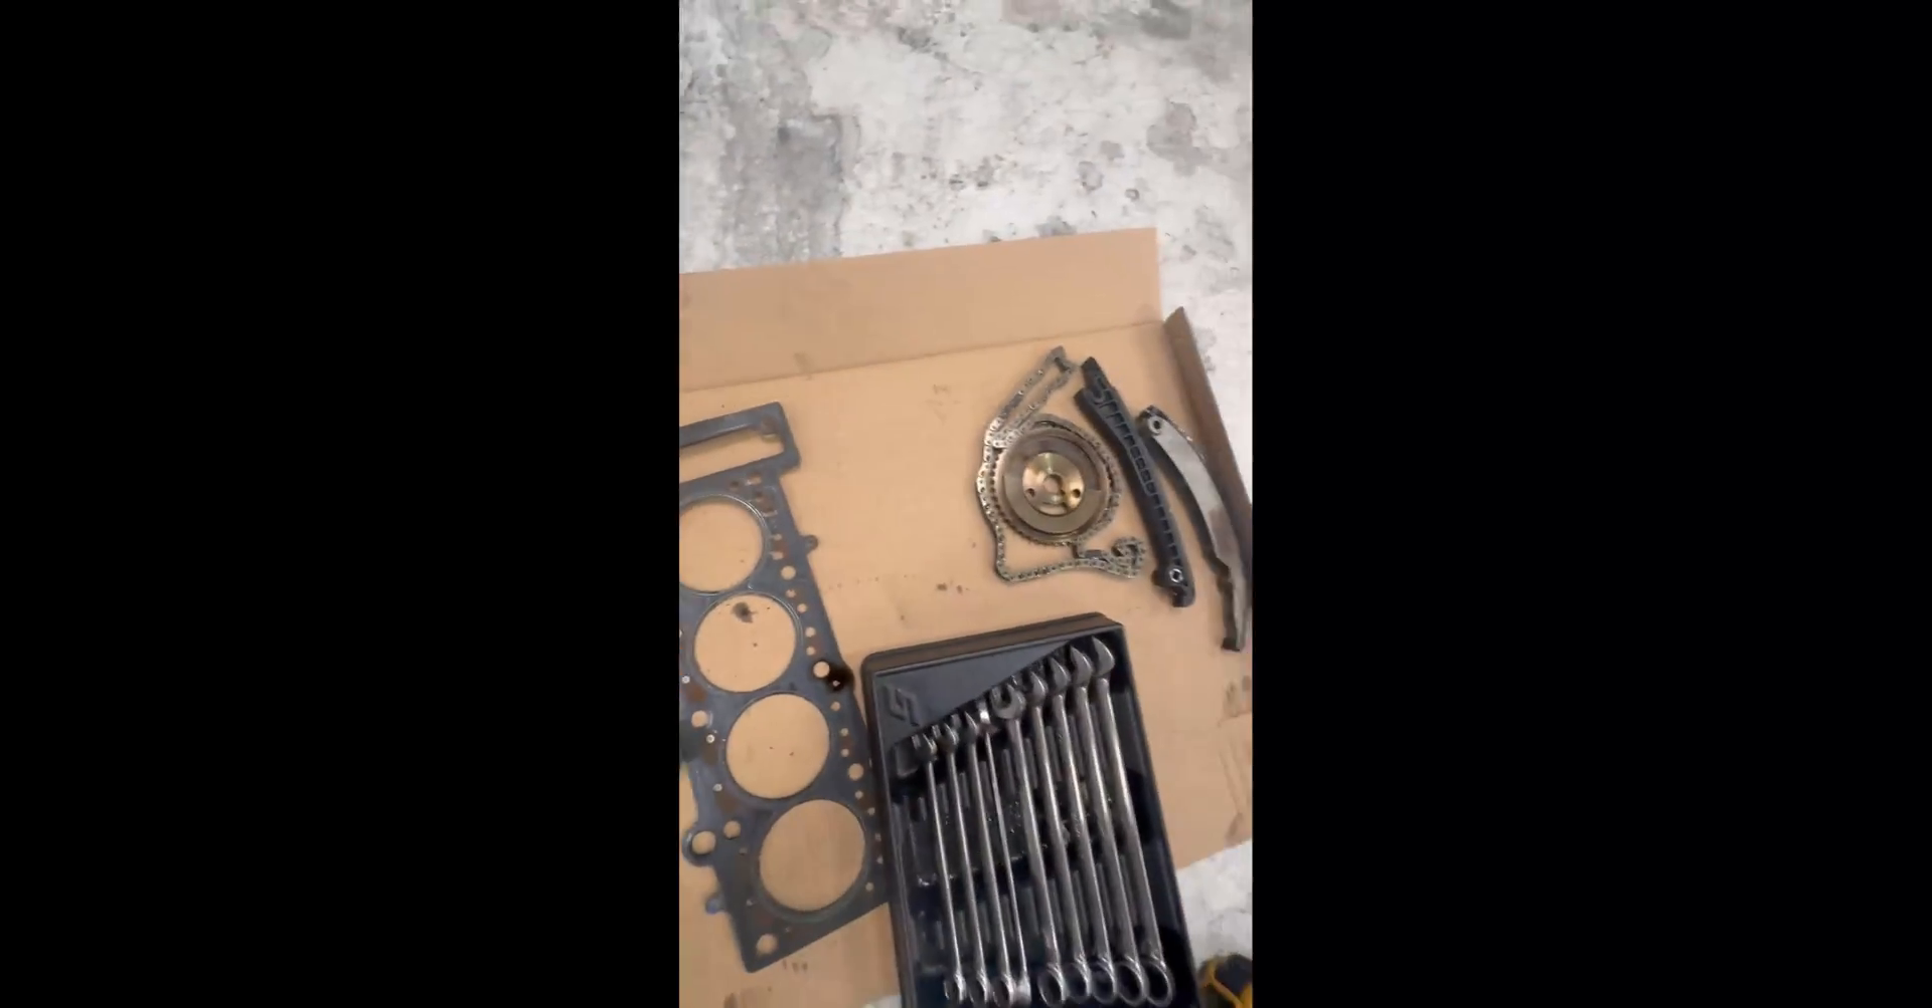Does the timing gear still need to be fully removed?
No.